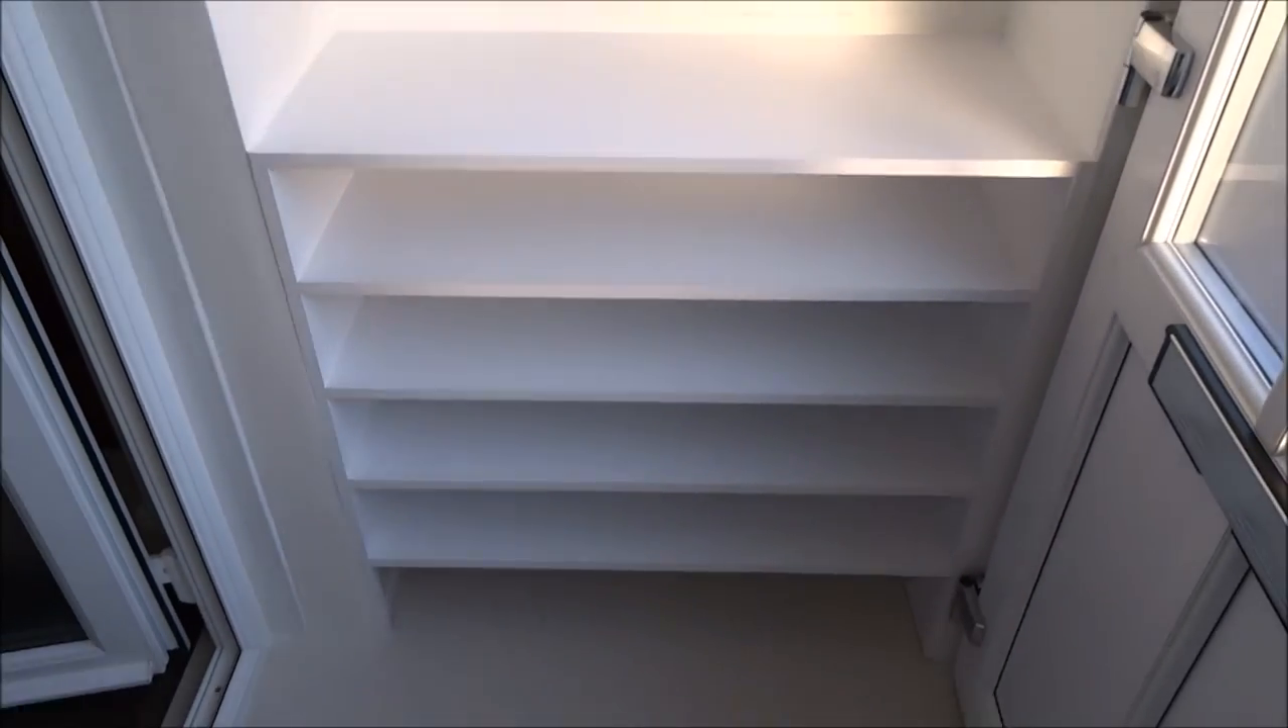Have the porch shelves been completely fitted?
Yes.